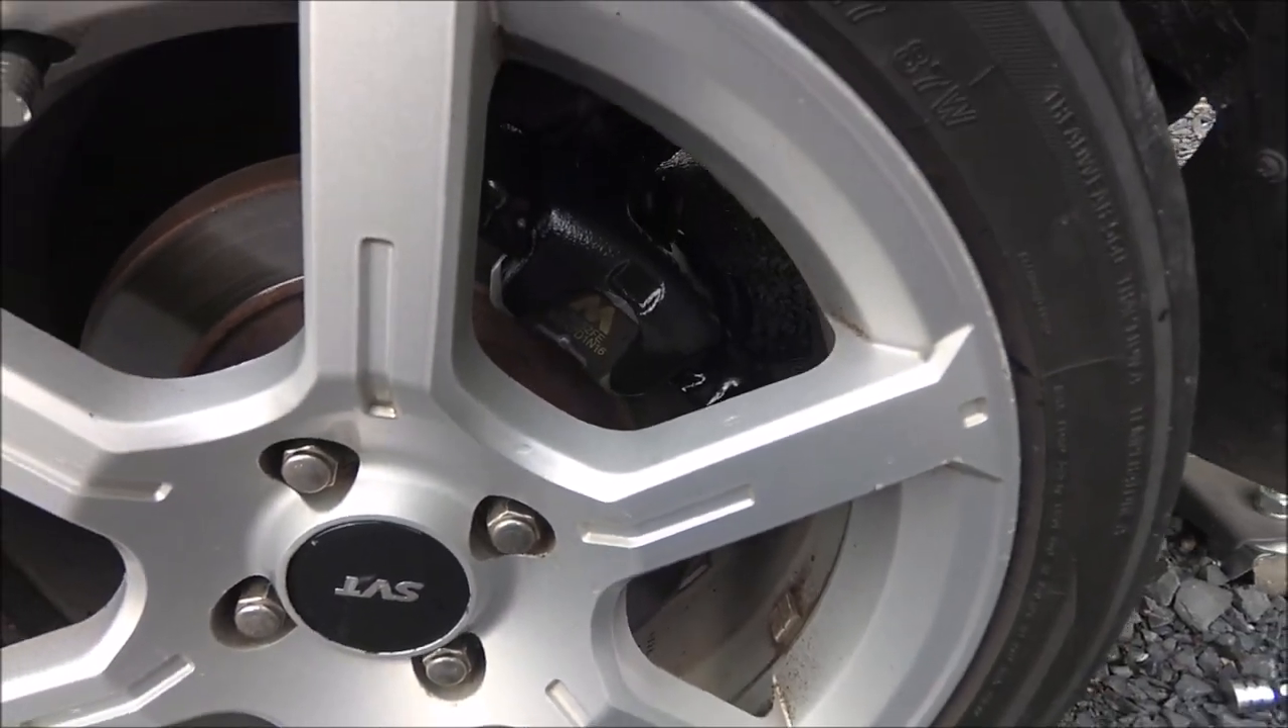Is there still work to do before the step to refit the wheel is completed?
No.